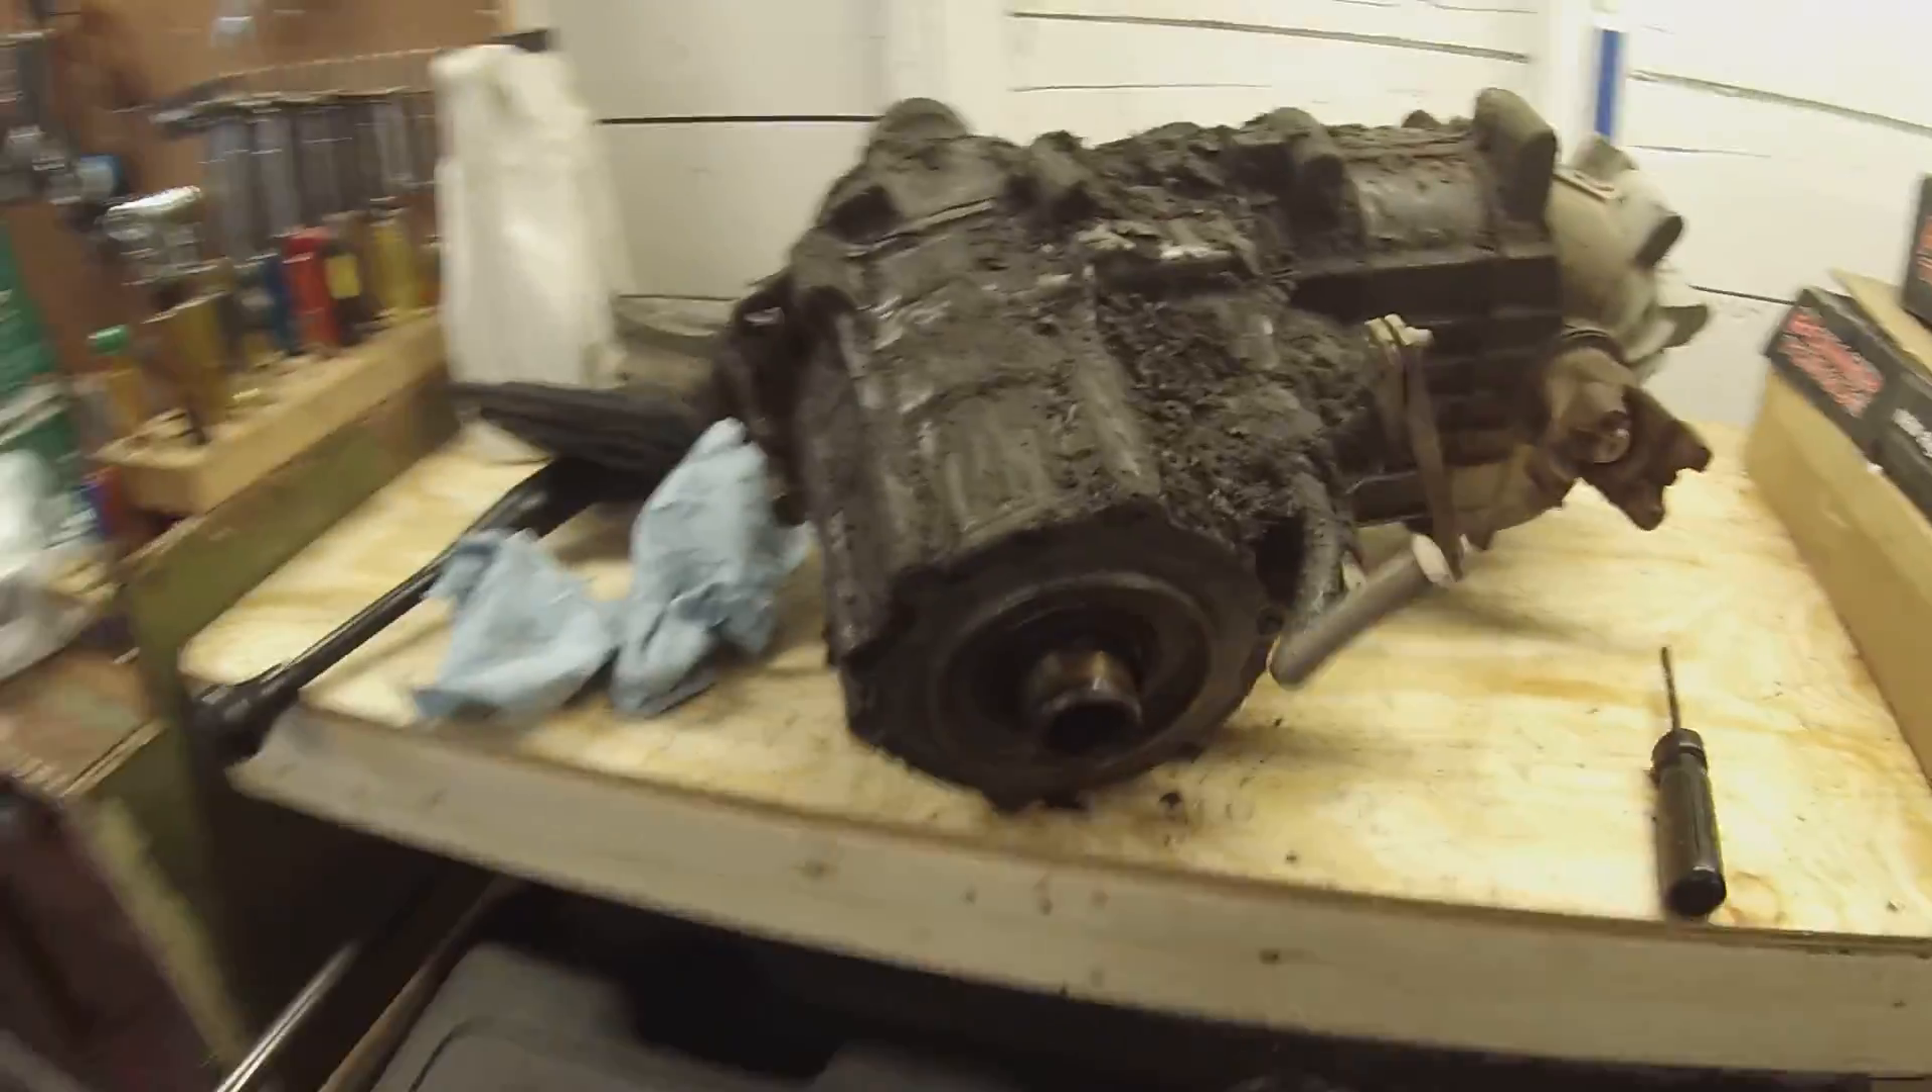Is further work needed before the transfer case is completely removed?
No.